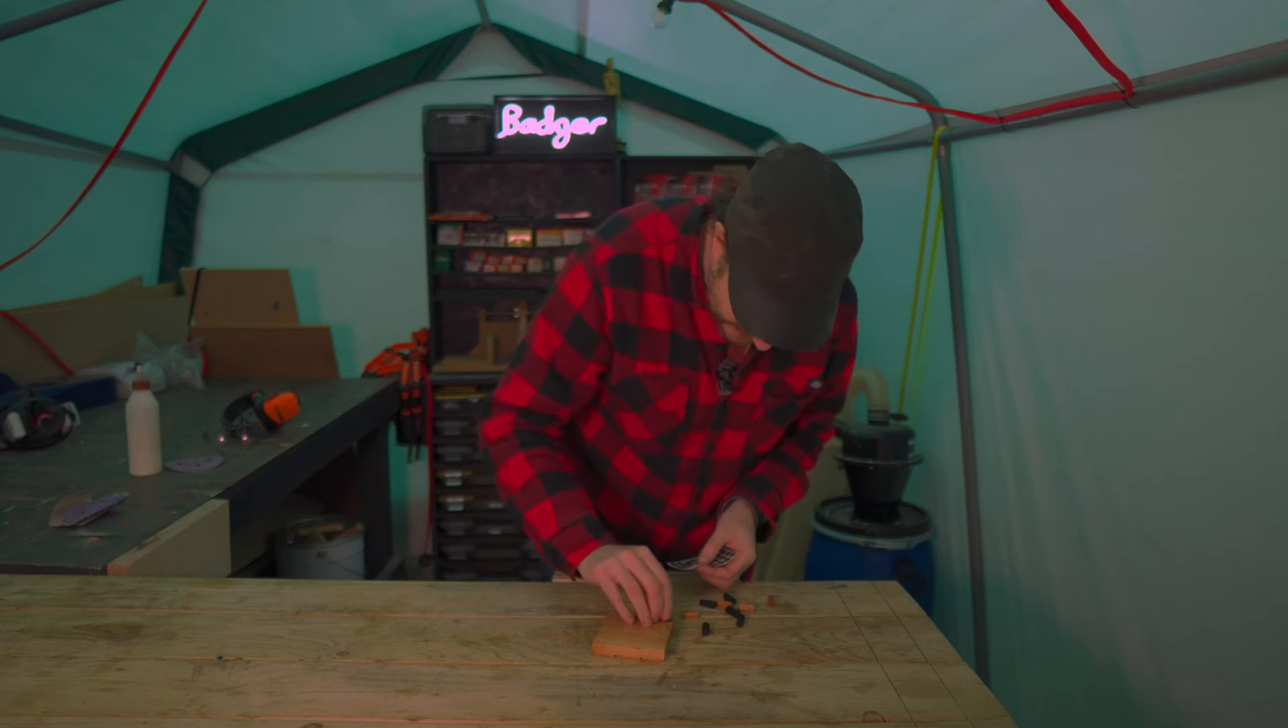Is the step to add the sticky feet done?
No.